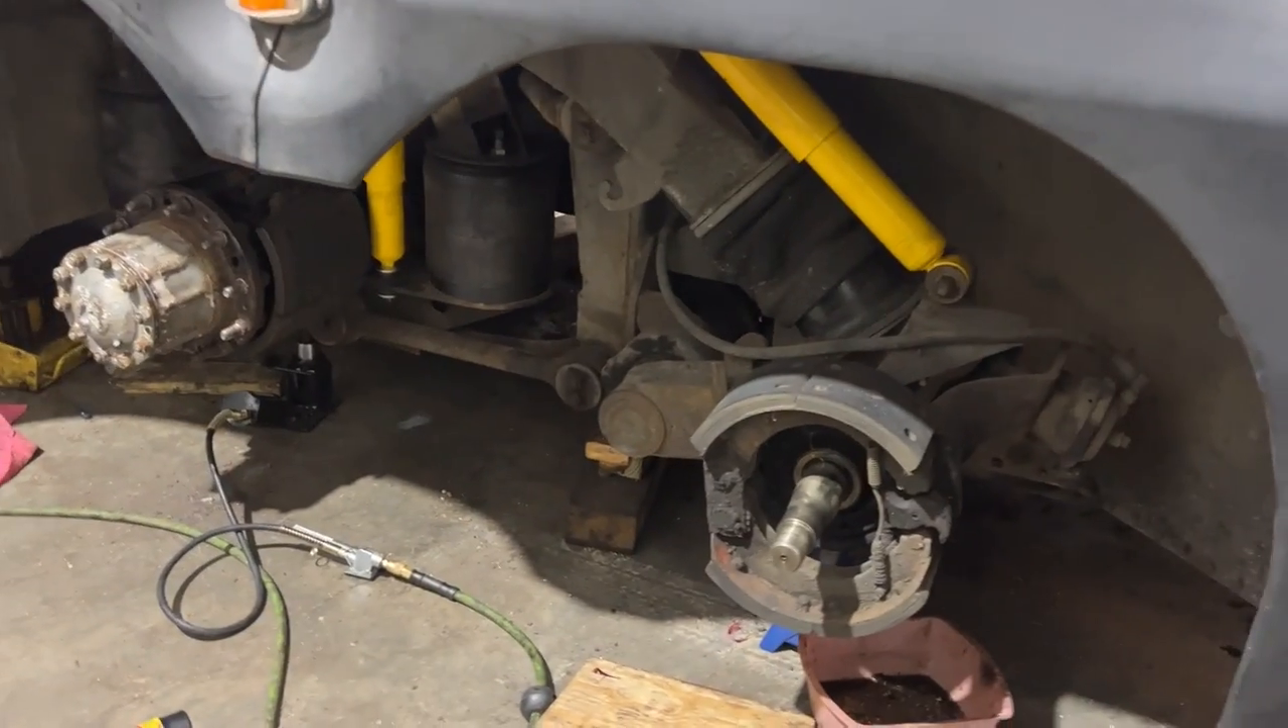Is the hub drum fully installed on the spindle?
No.